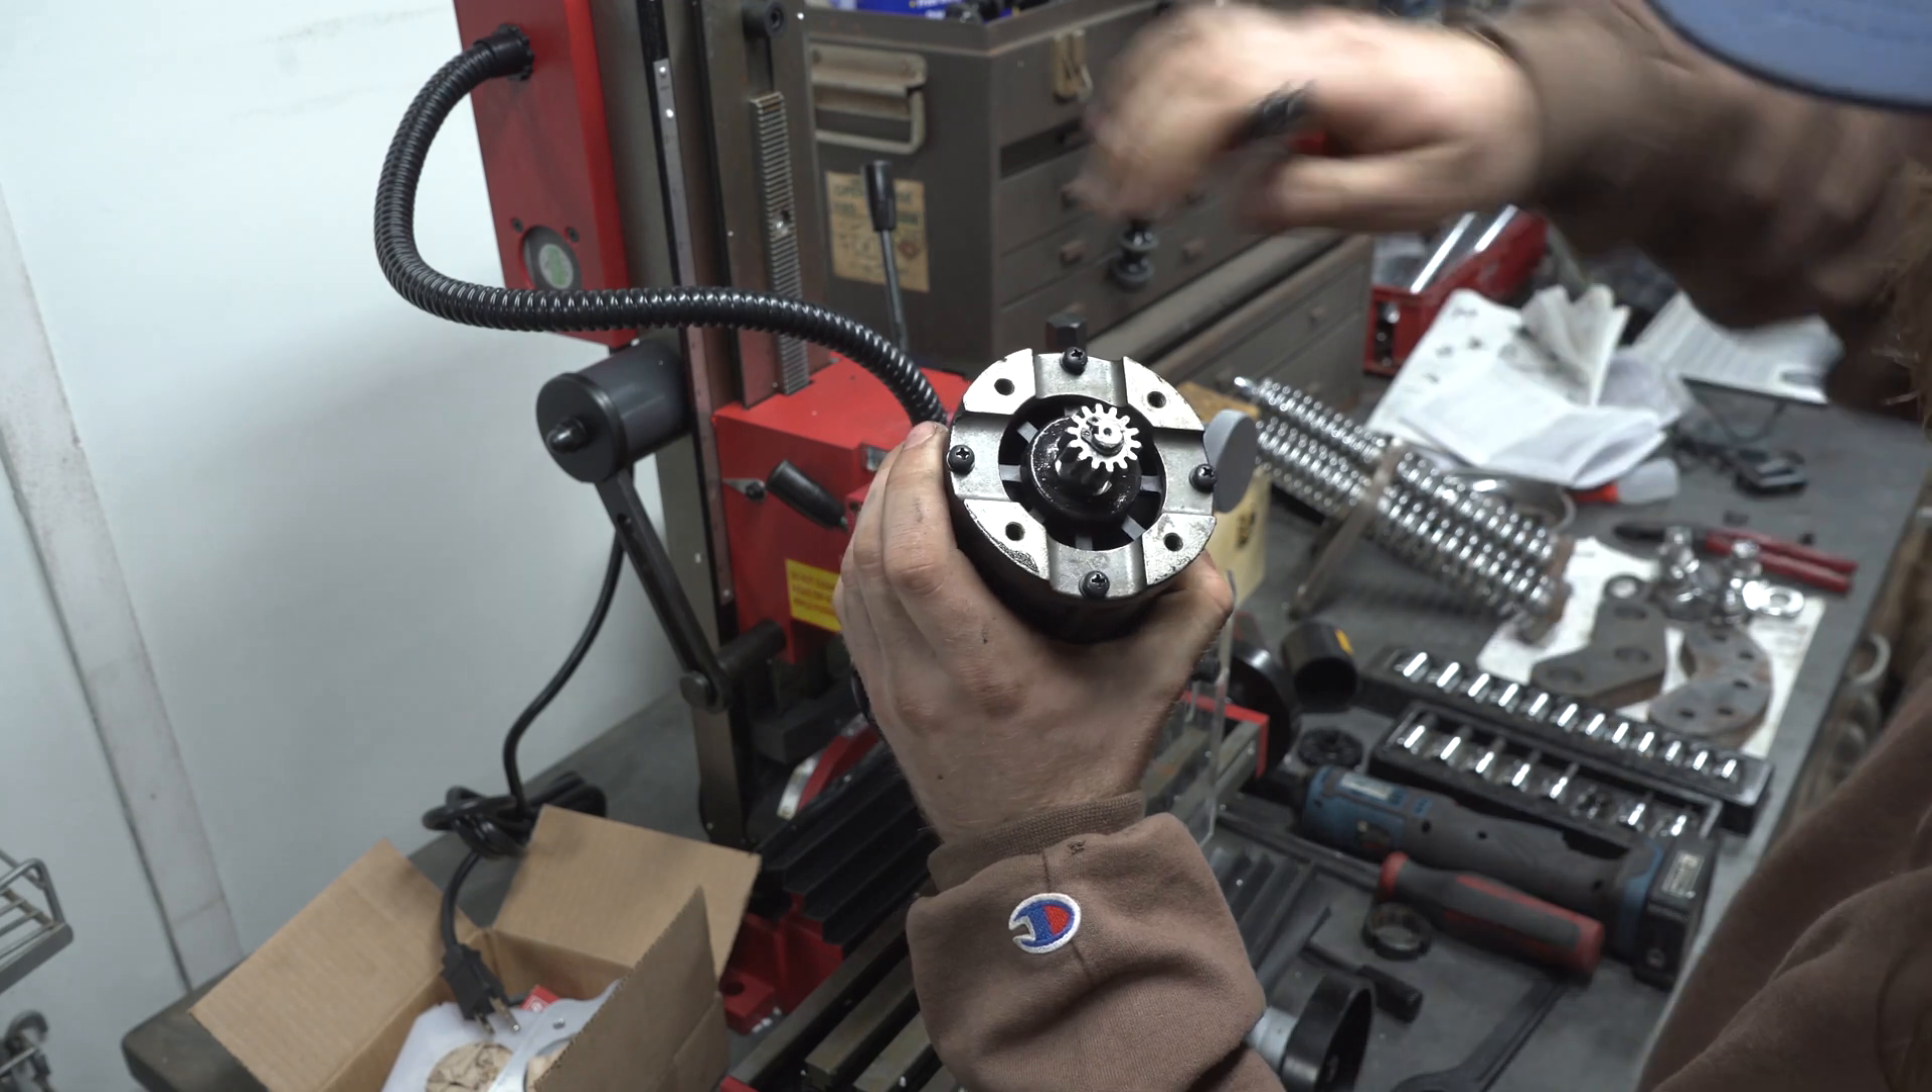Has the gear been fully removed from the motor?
No.